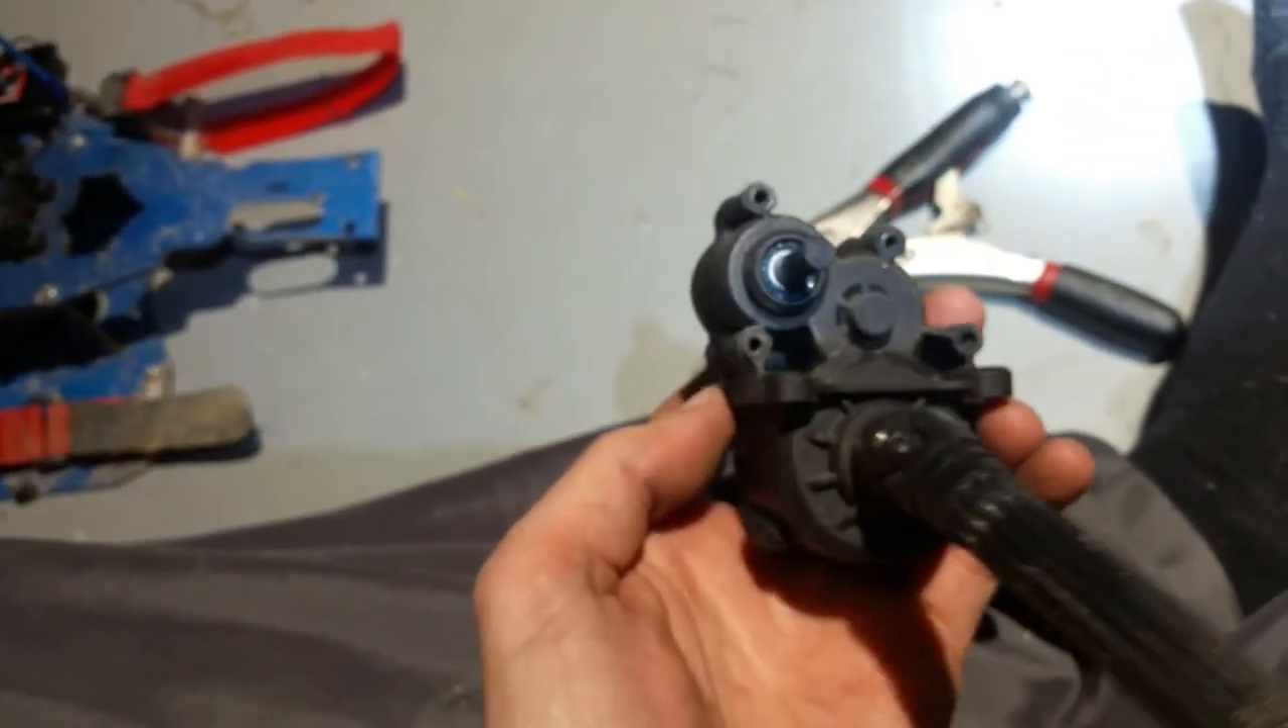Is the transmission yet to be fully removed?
No.